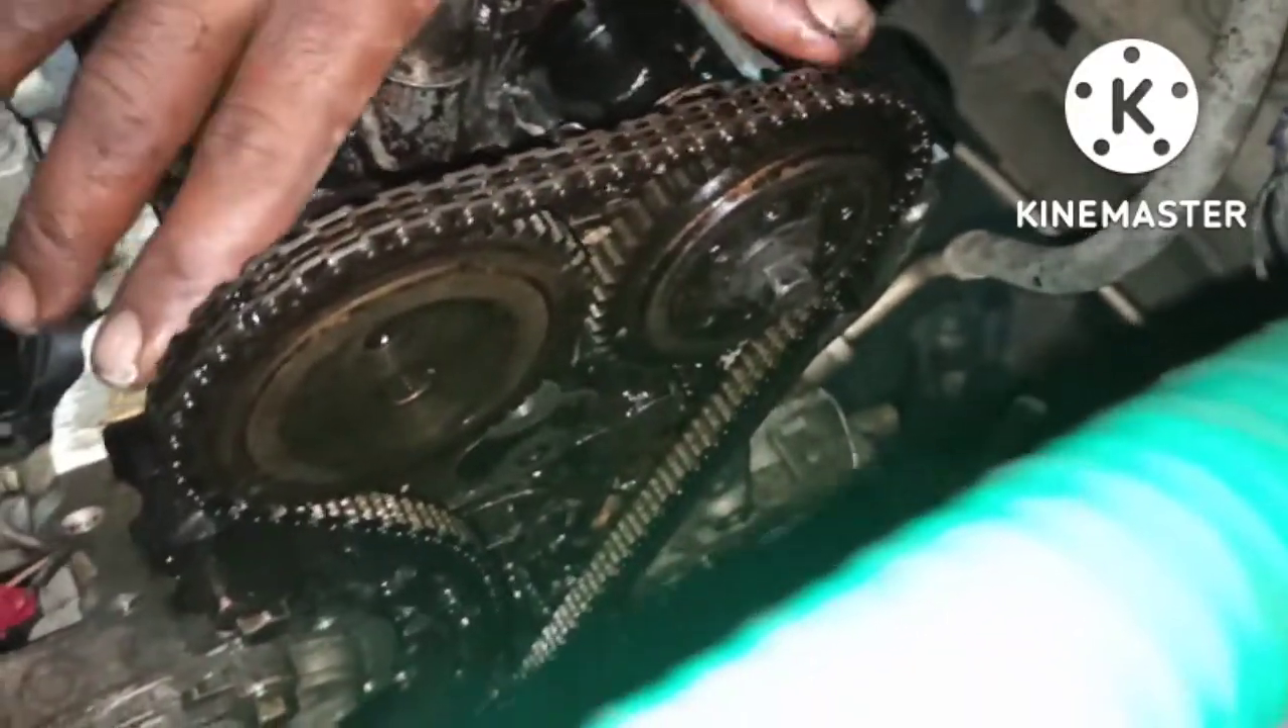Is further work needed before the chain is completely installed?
No.